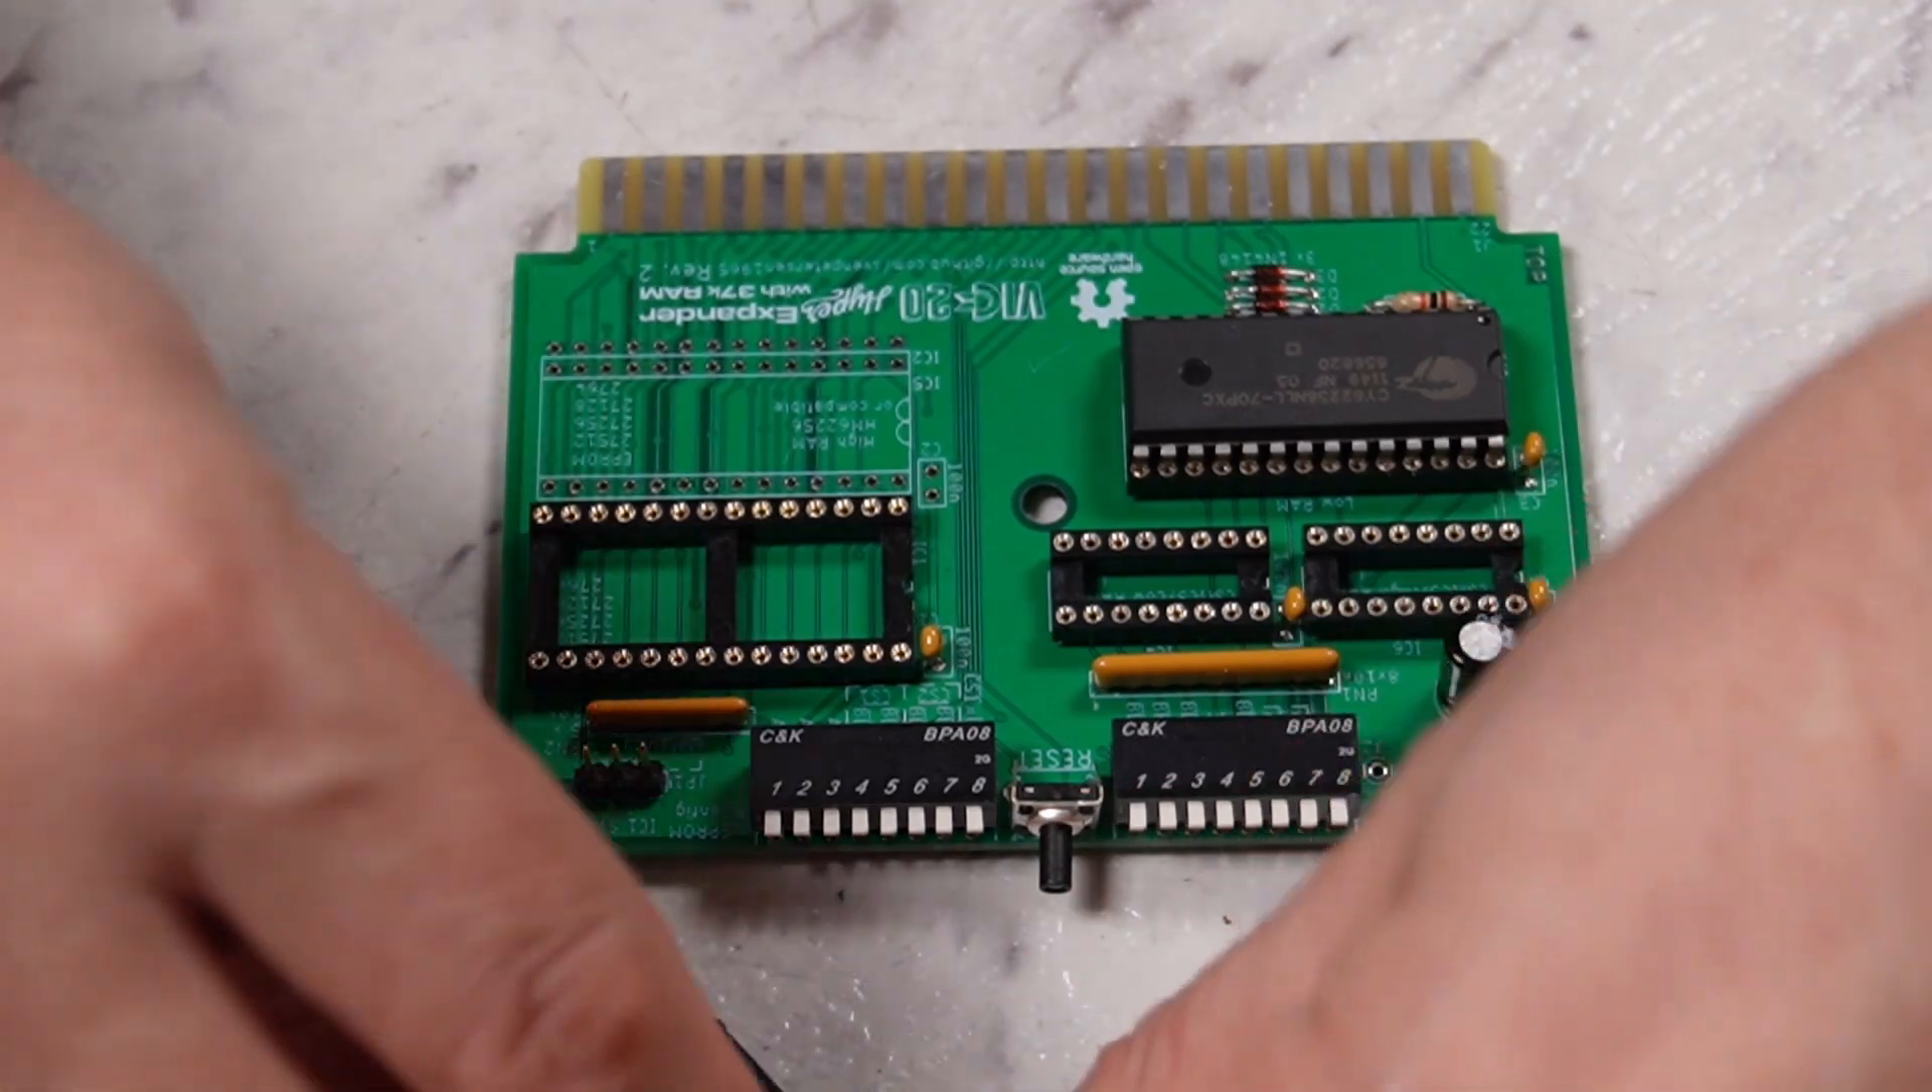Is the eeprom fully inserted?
No.